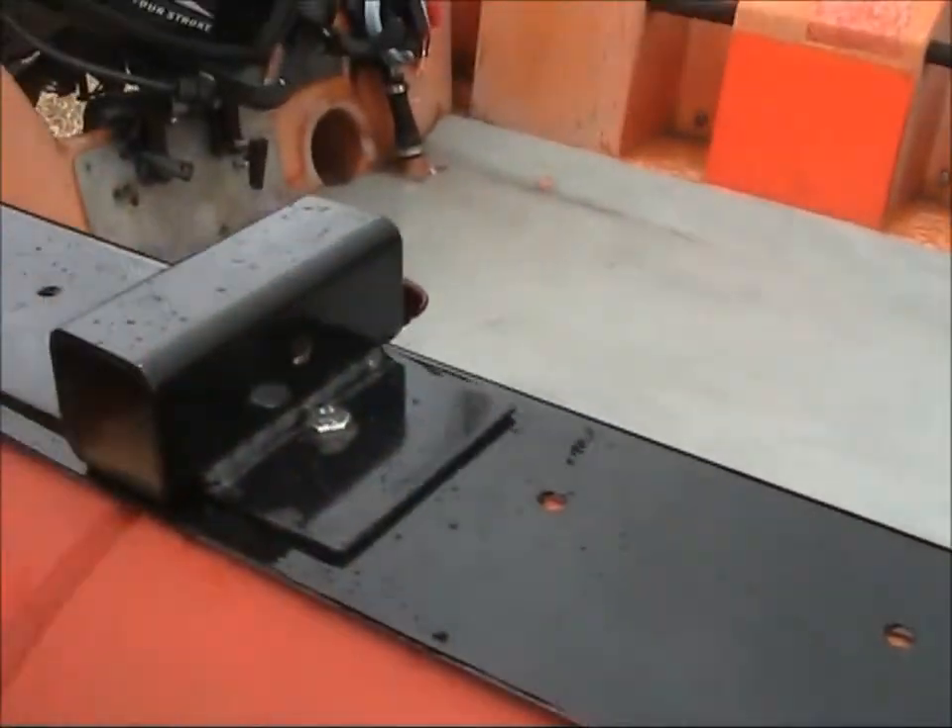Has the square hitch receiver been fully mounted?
Yes.